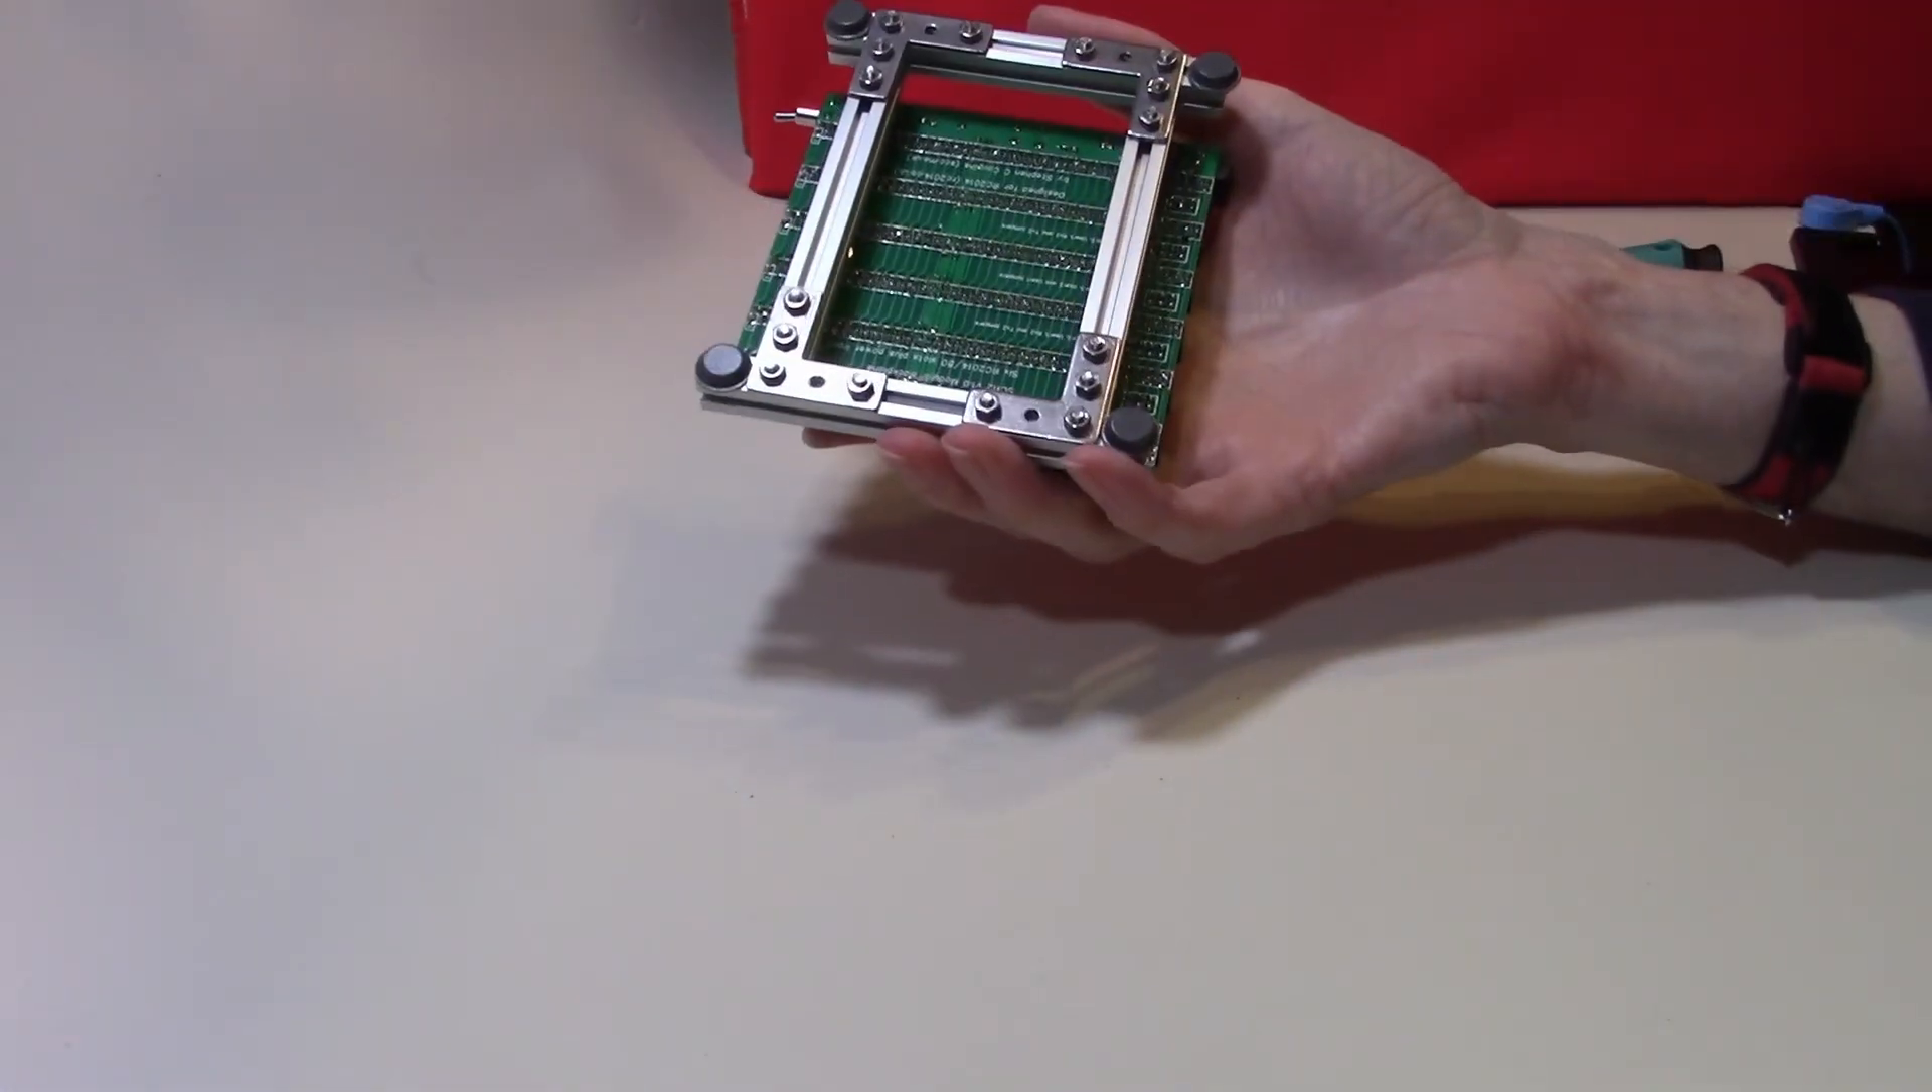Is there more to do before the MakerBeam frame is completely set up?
No.